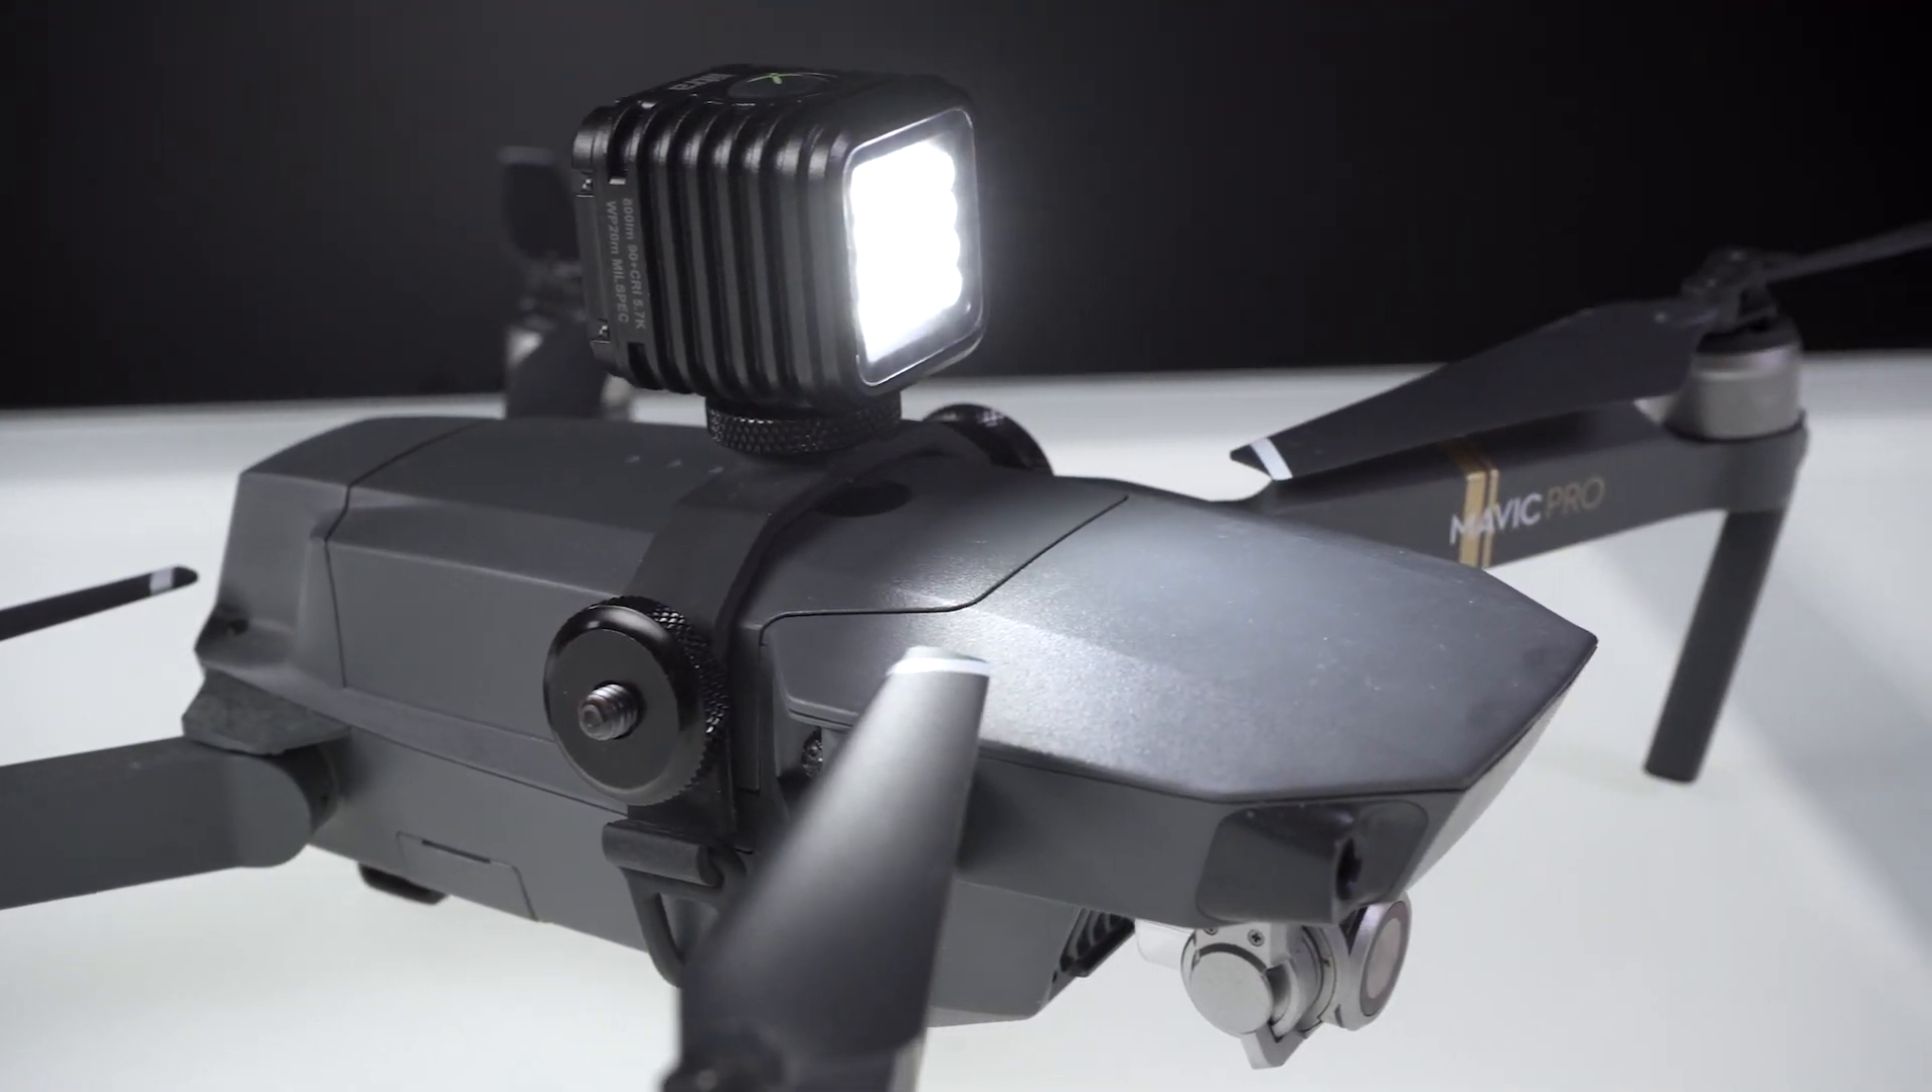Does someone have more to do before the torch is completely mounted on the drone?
No.